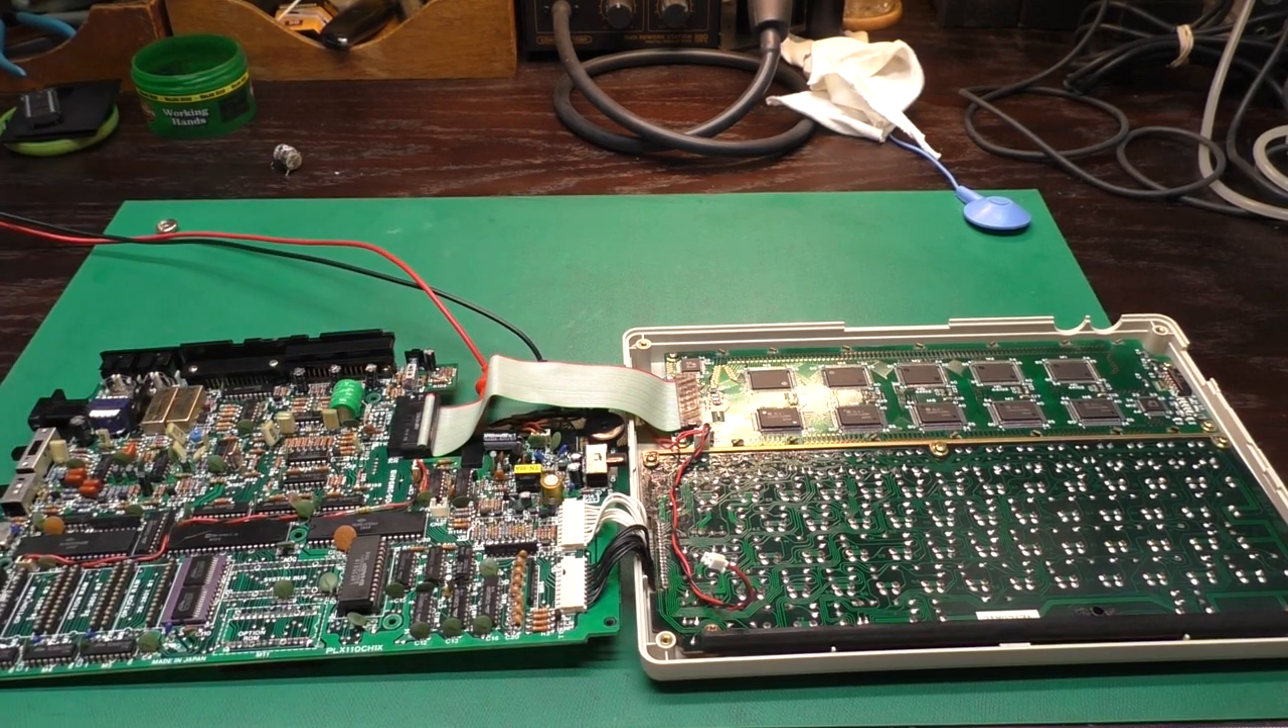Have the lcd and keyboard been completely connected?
Yes.